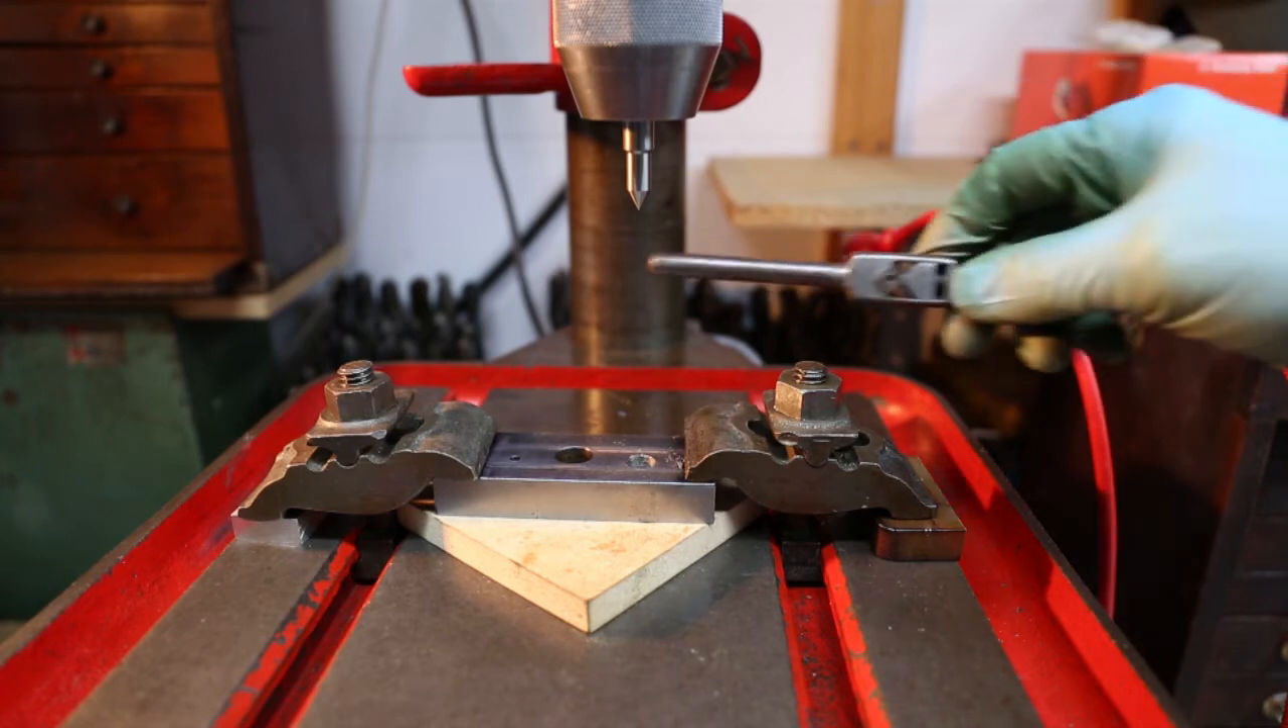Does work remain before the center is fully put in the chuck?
No.